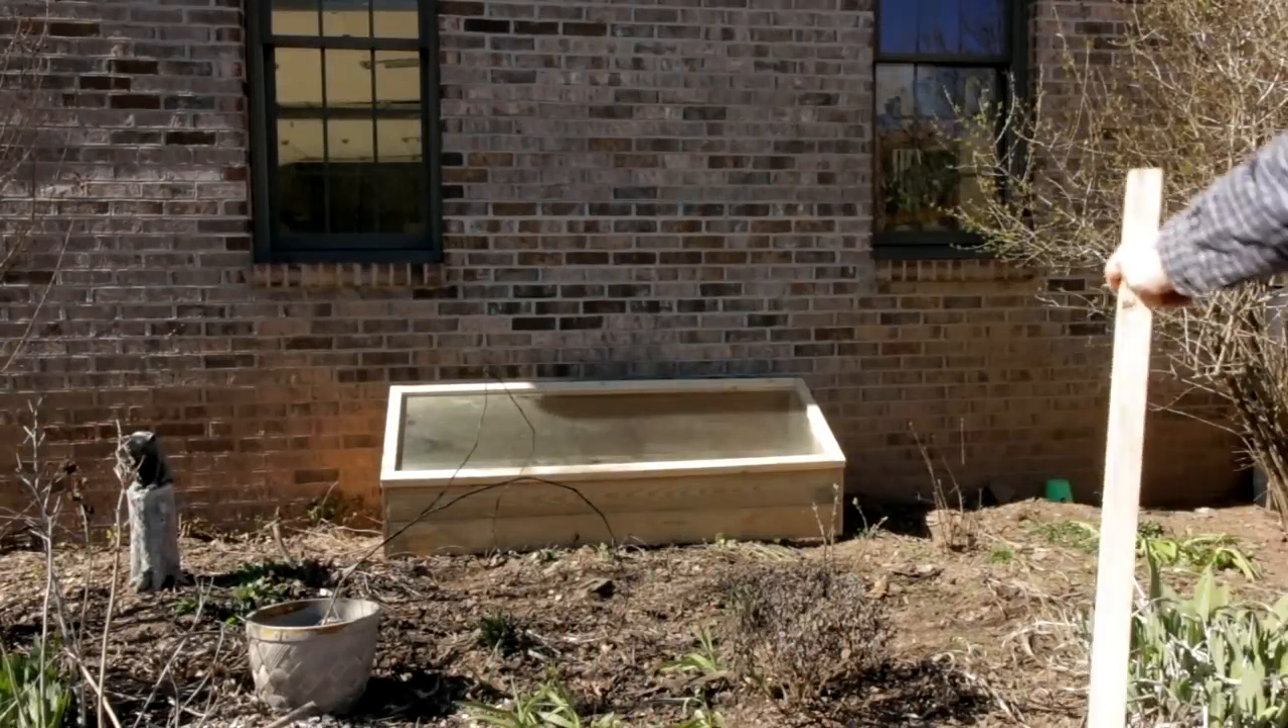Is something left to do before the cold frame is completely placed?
No.